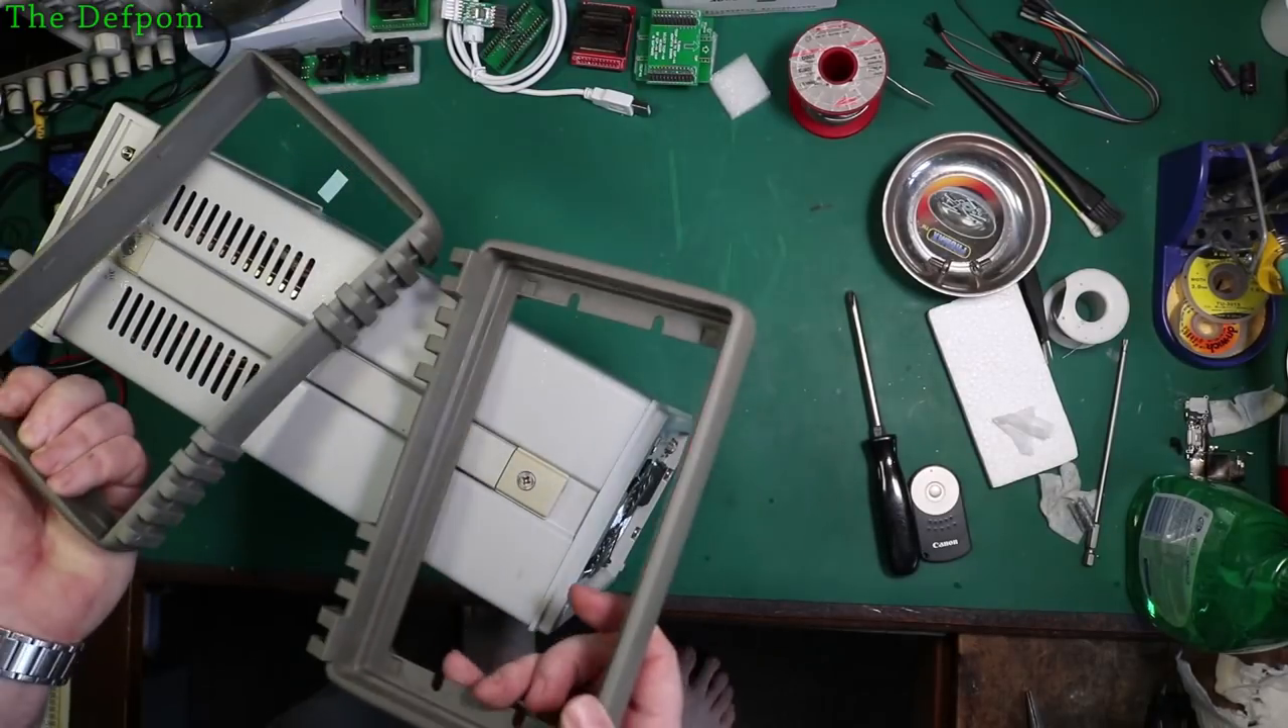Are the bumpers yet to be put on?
Yes.